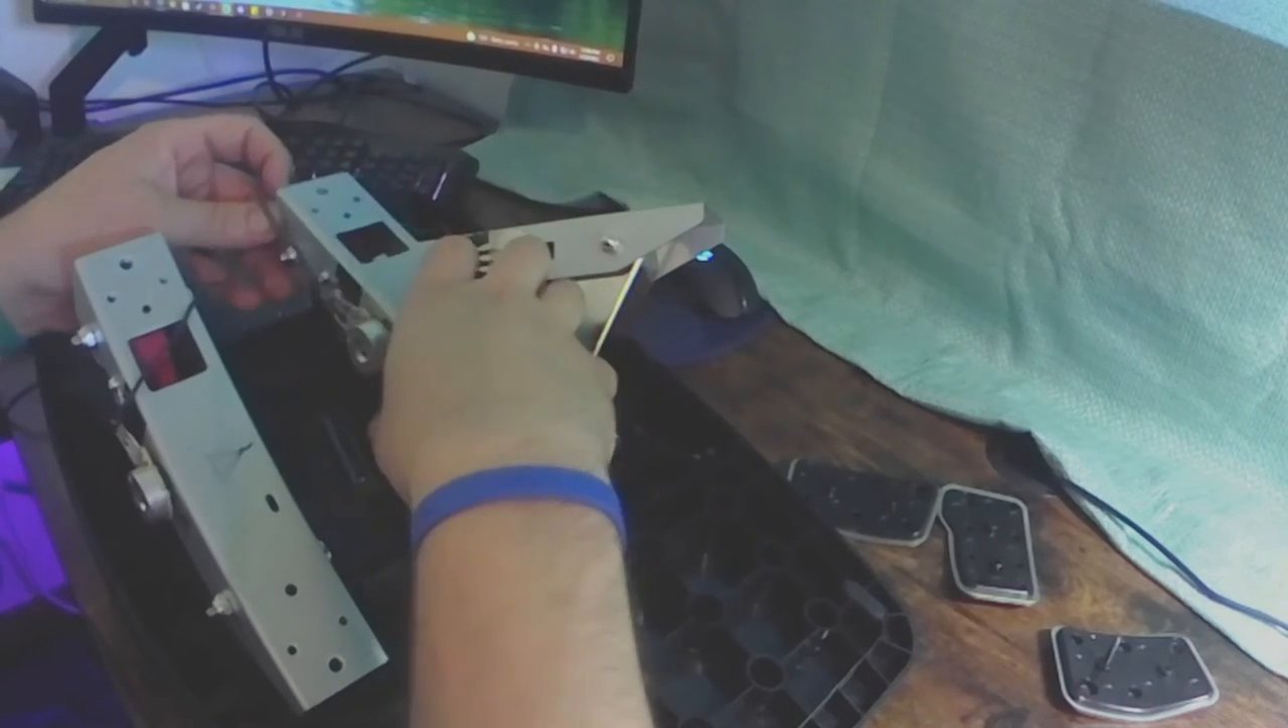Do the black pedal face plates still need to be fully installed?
Yes.